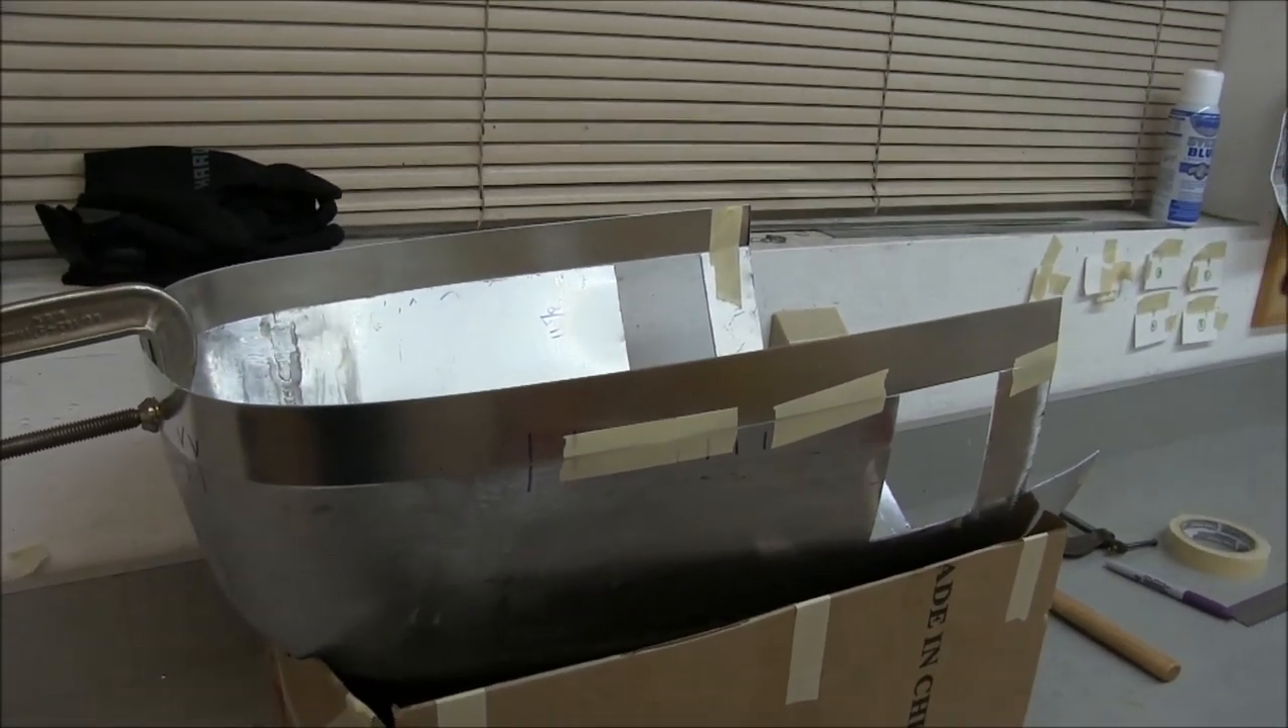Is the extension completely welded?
No.